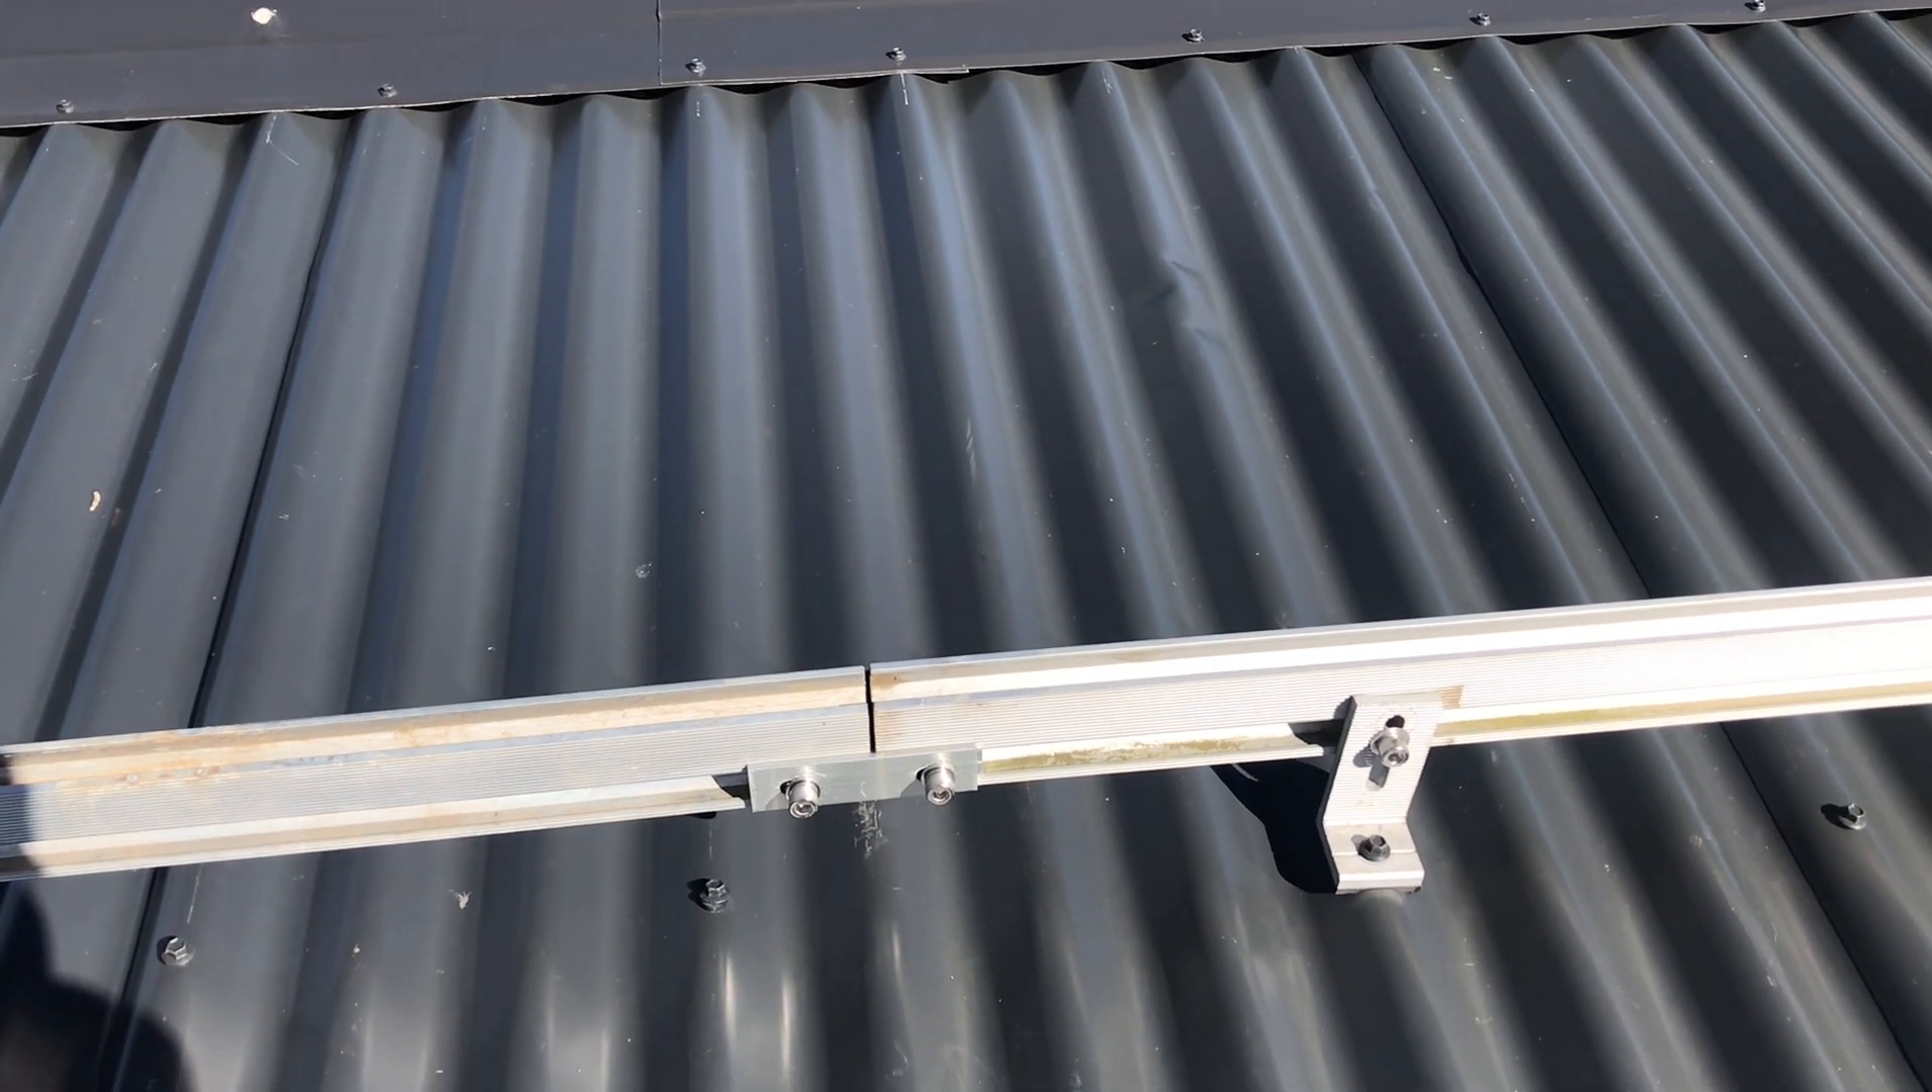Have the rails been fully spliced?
Yes.